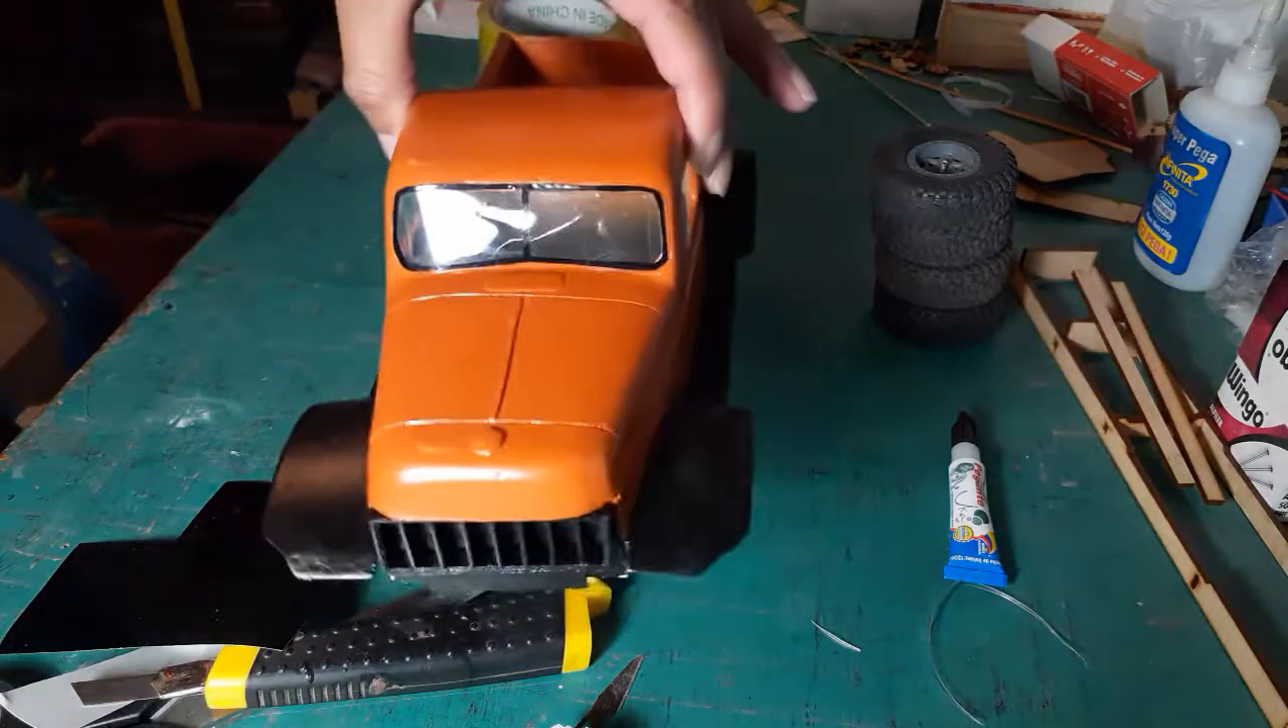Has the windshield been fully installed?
Yes.